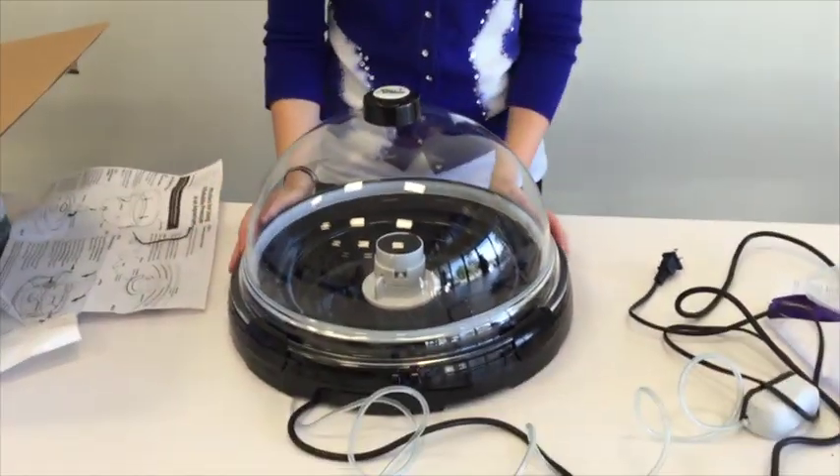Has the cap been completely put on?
Yes.